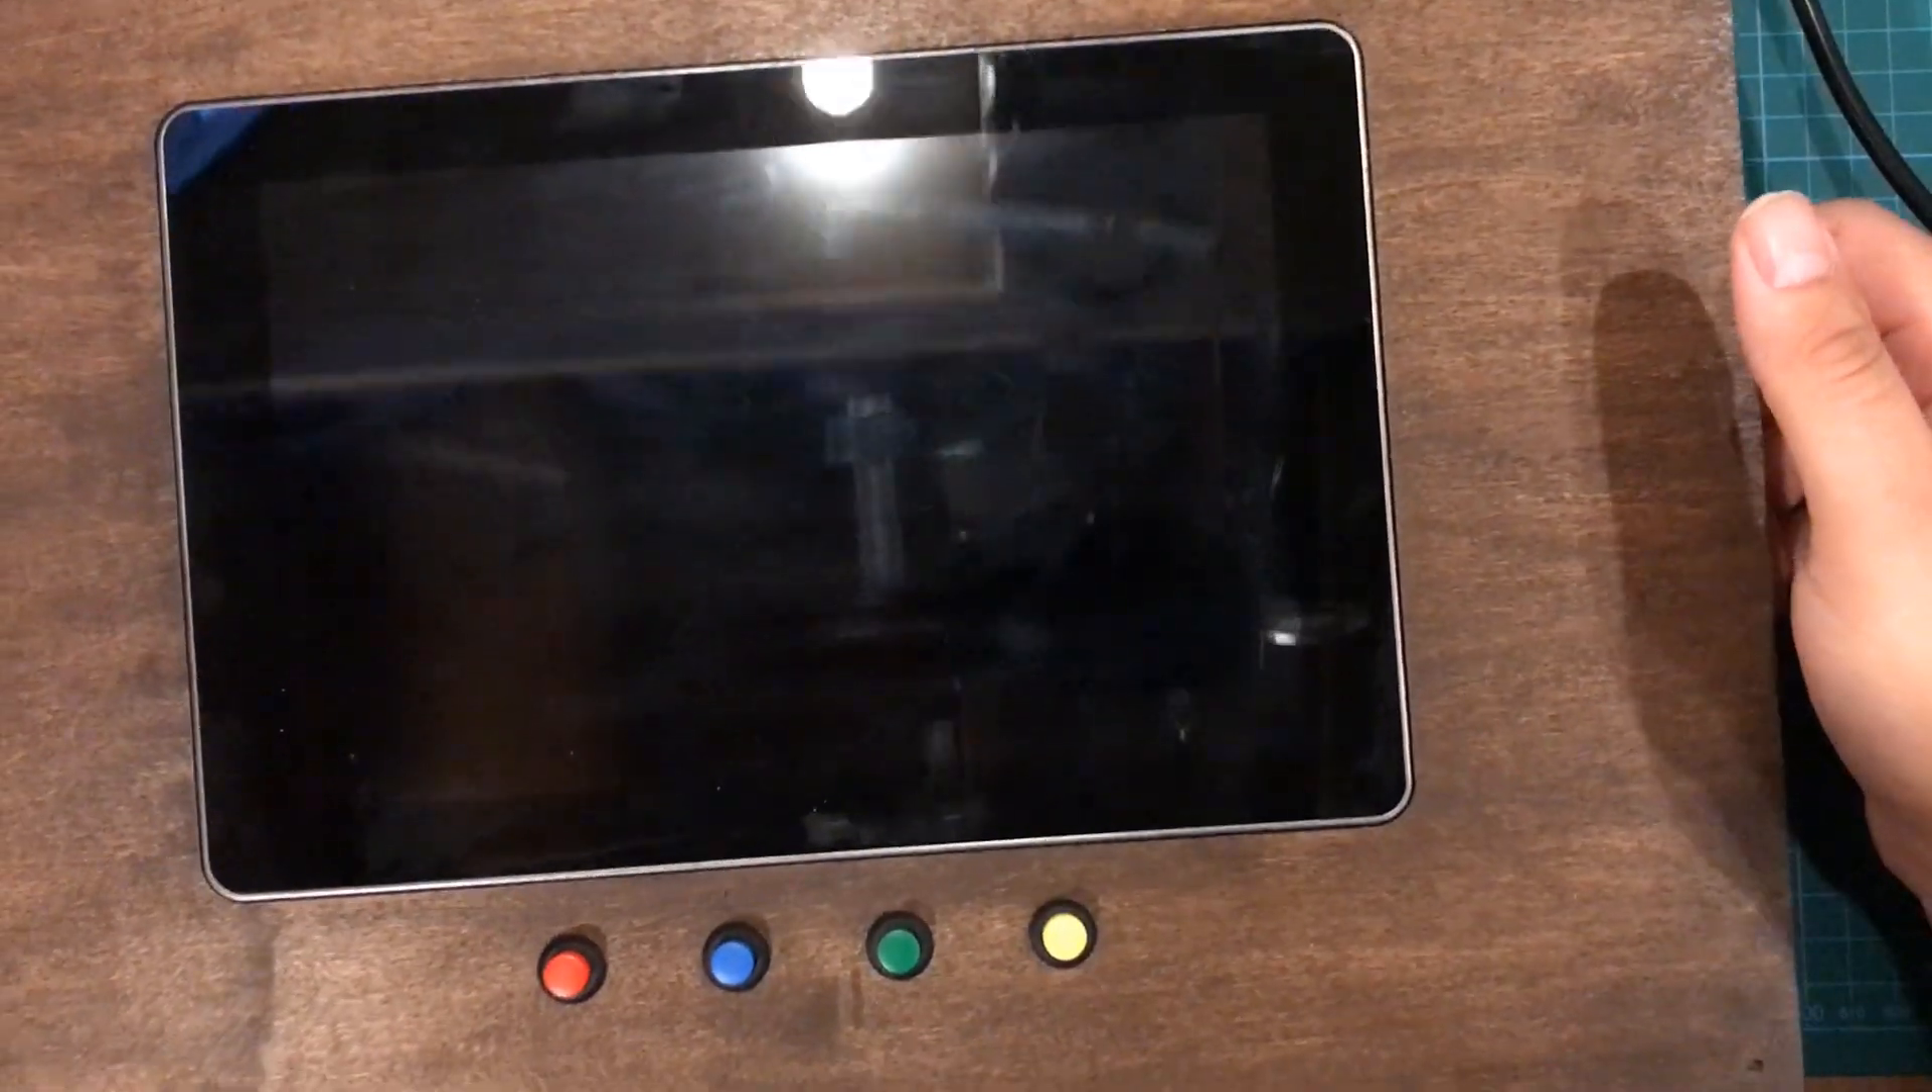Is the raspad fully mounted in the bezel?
Yes.